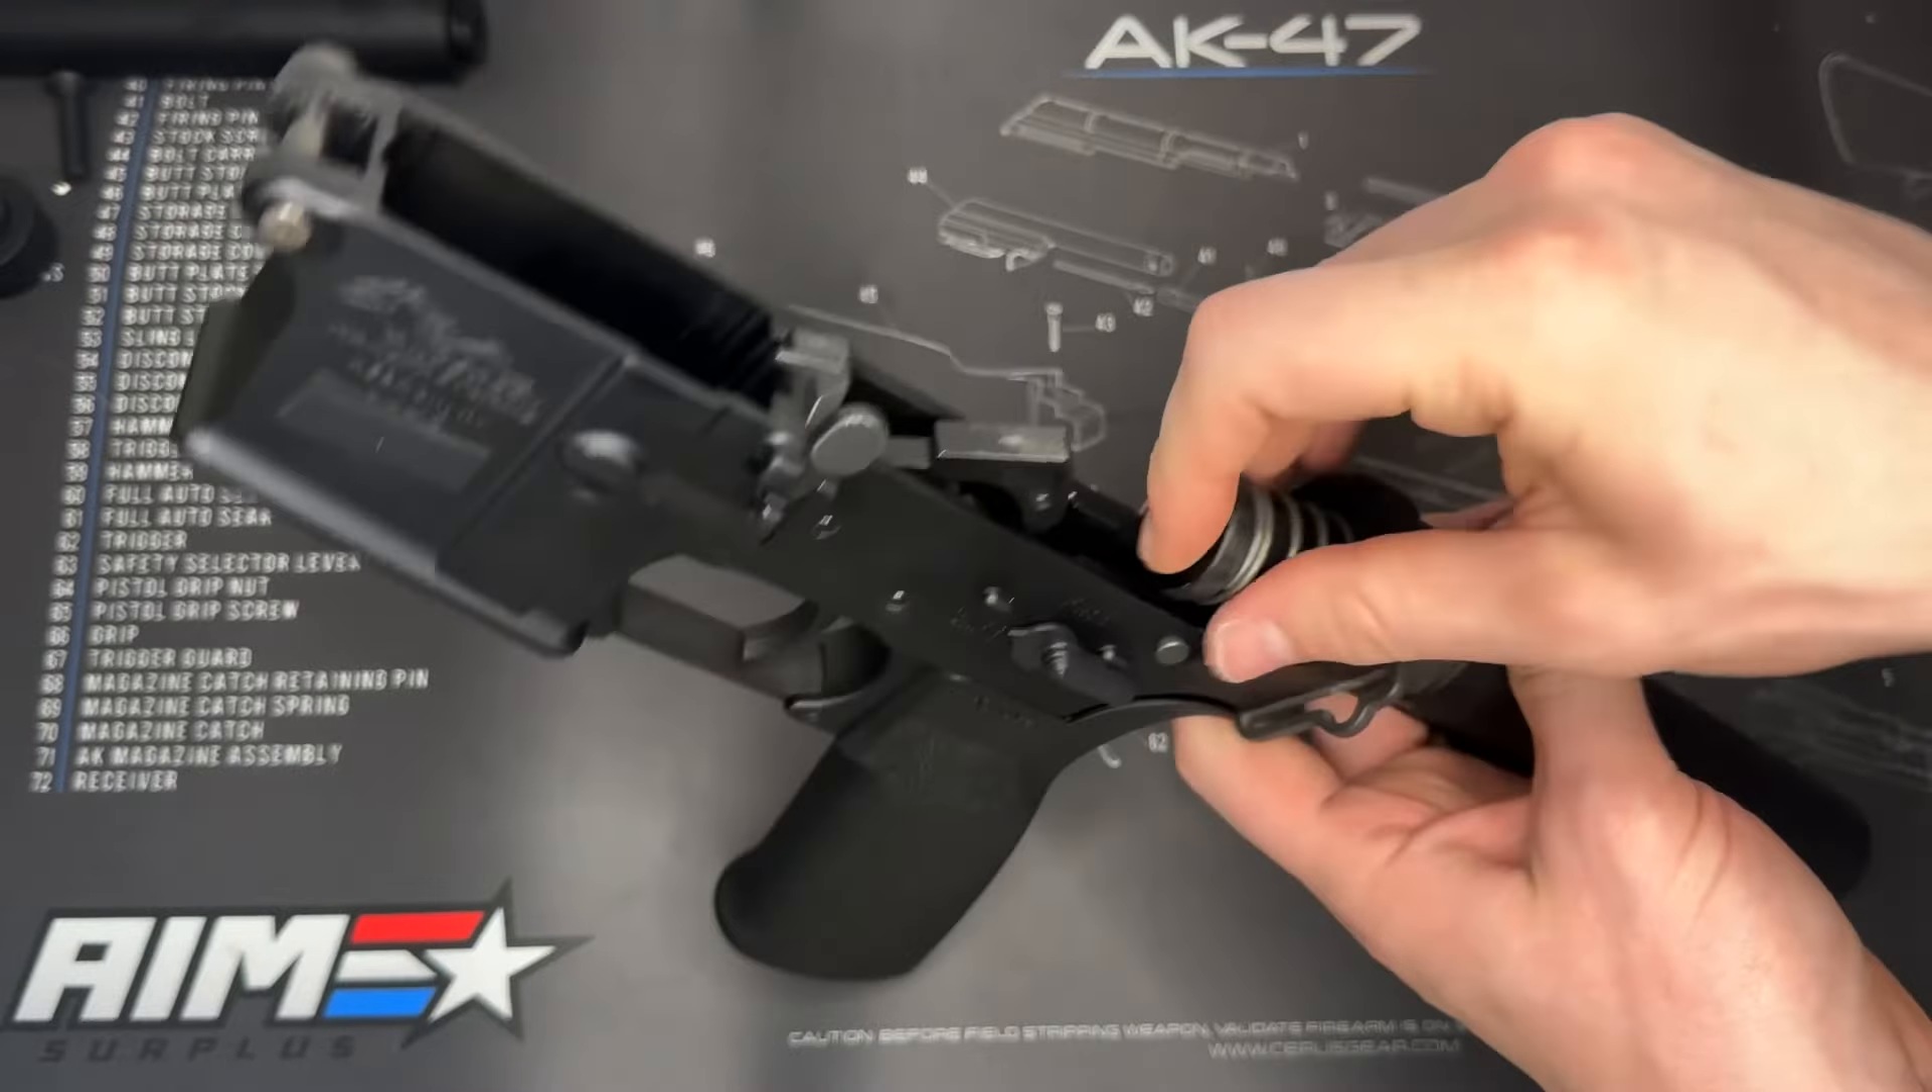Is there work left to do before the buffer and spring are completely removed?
Yes.